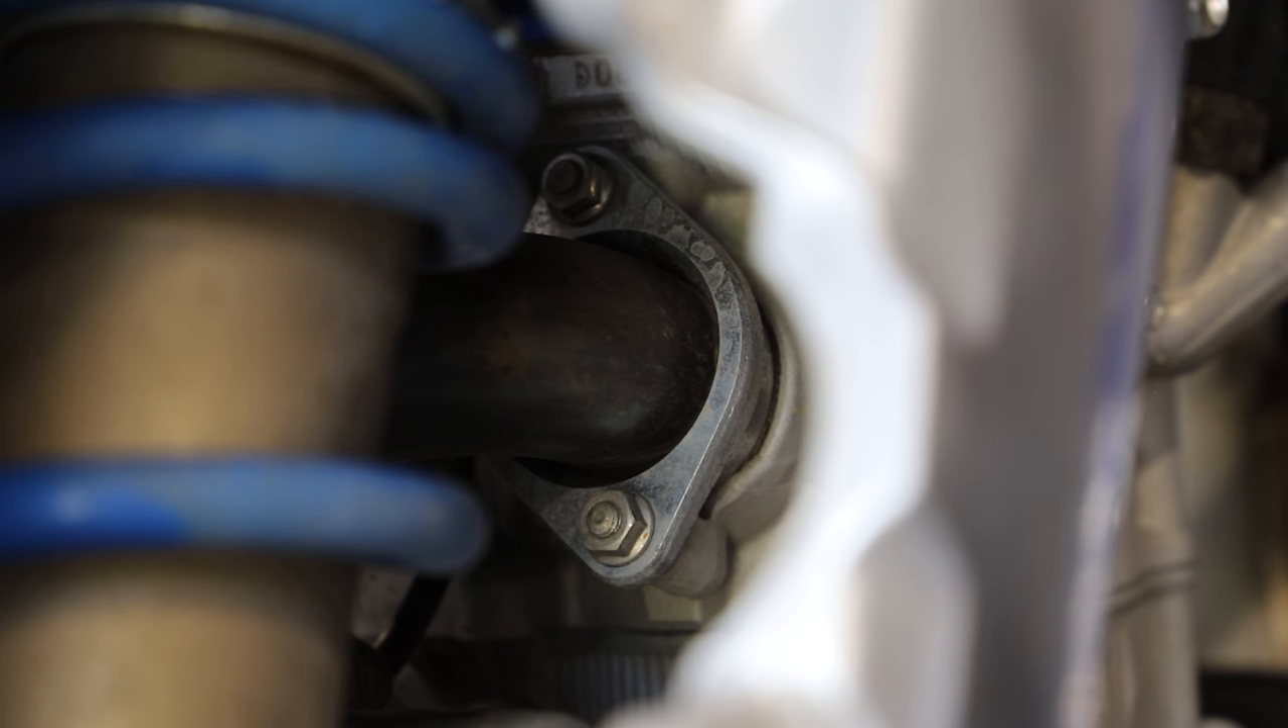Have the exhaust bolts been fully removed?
No.